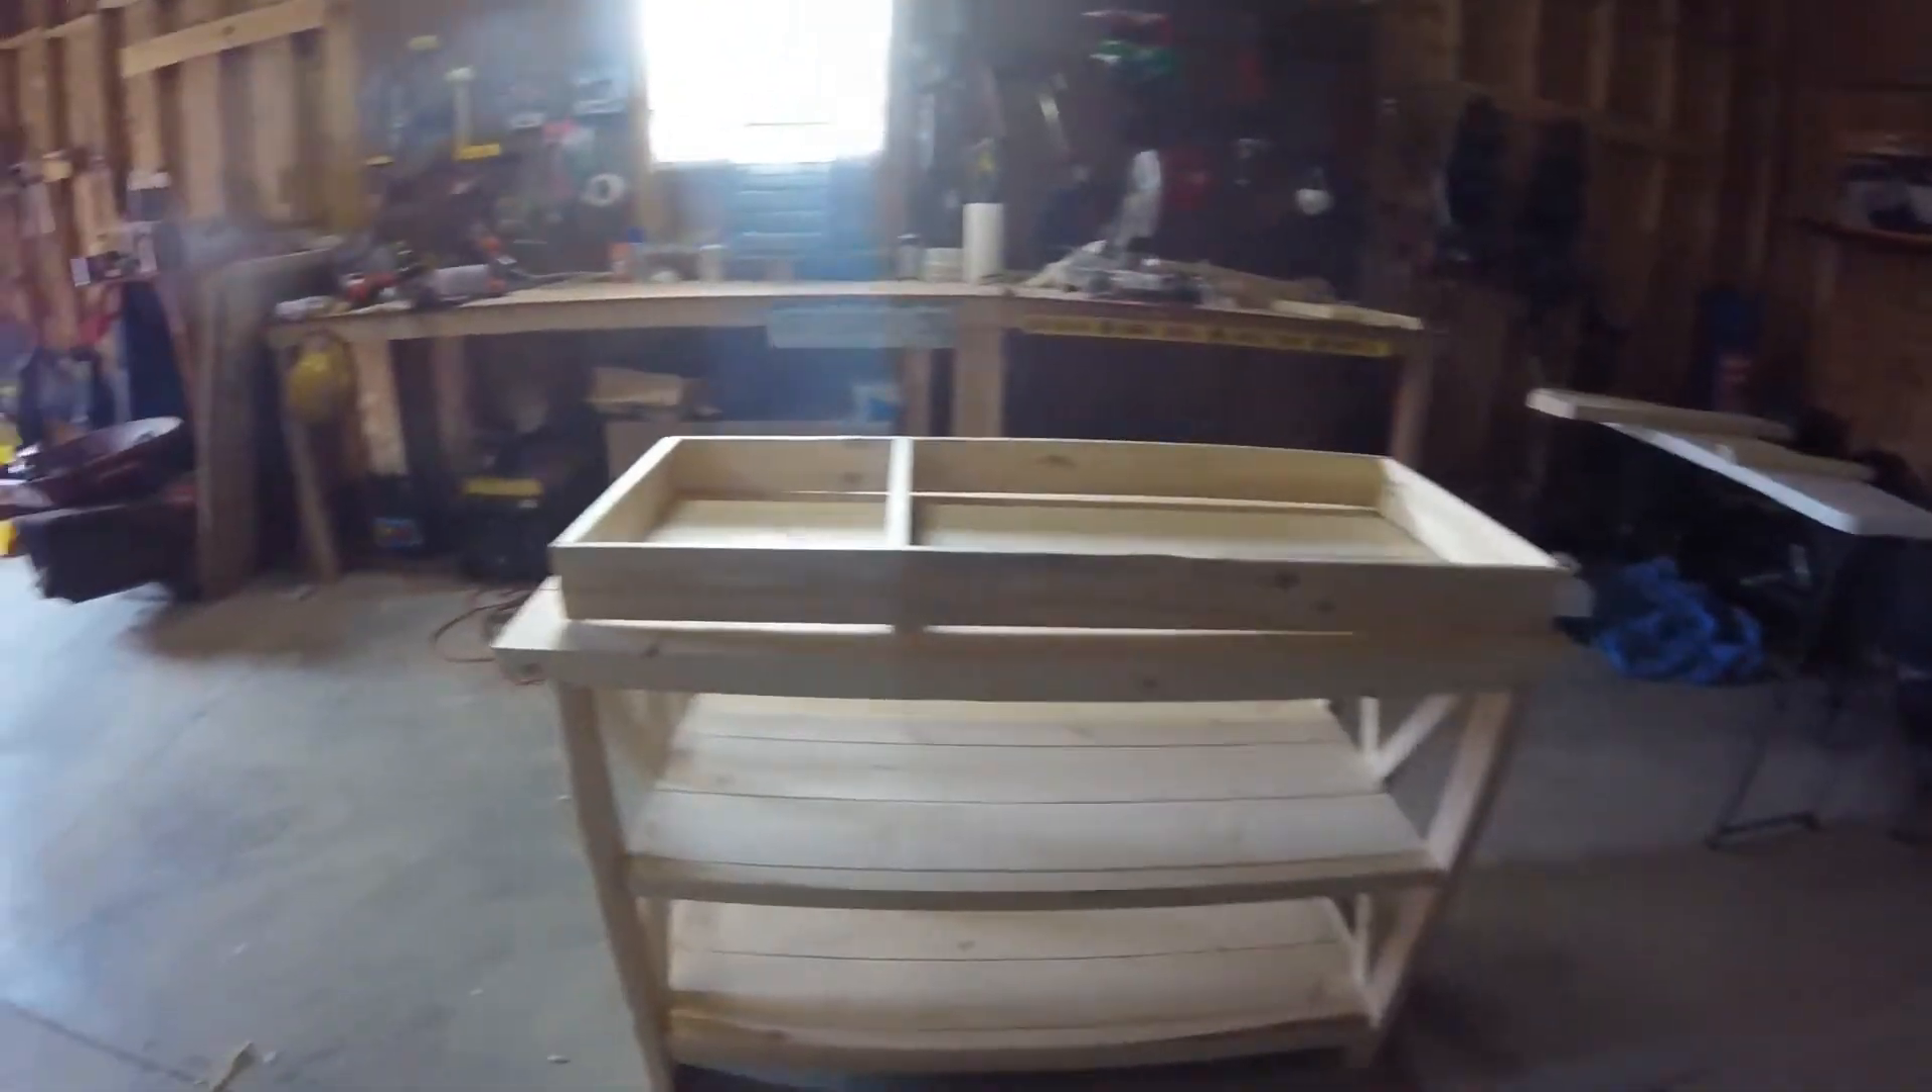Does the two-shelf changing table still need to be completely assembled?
No.